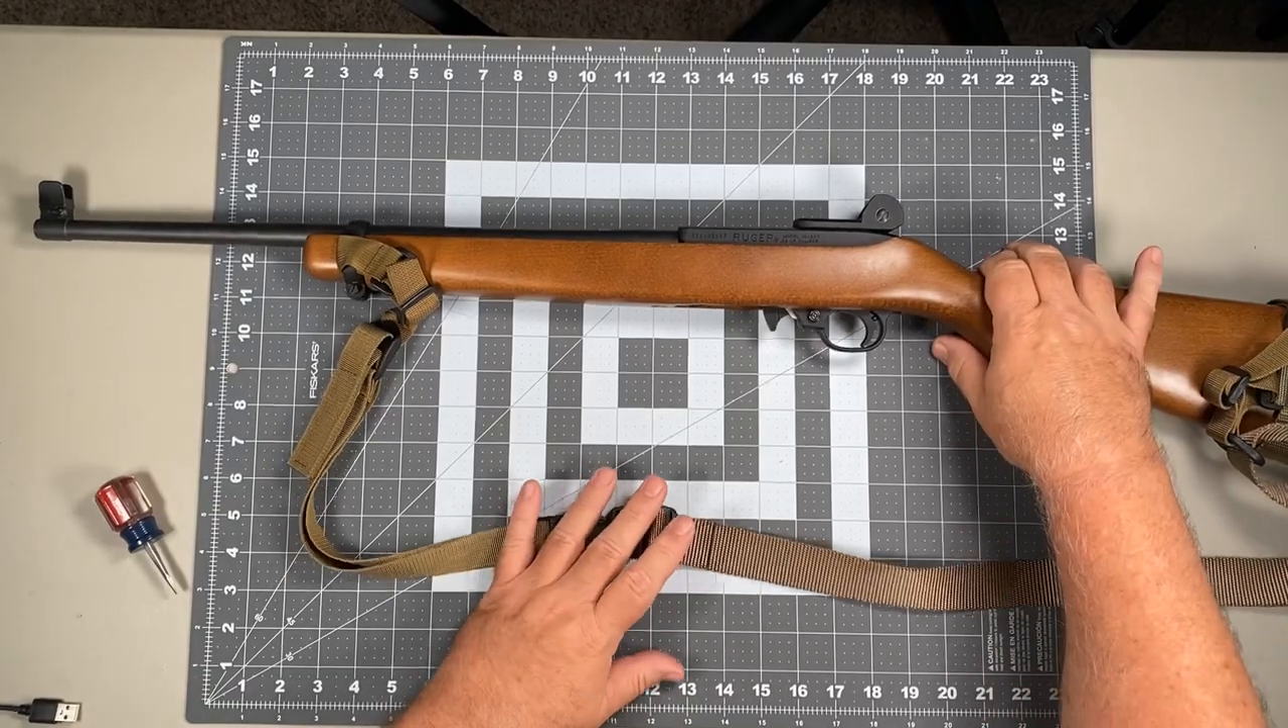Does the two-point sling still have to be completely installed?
No.